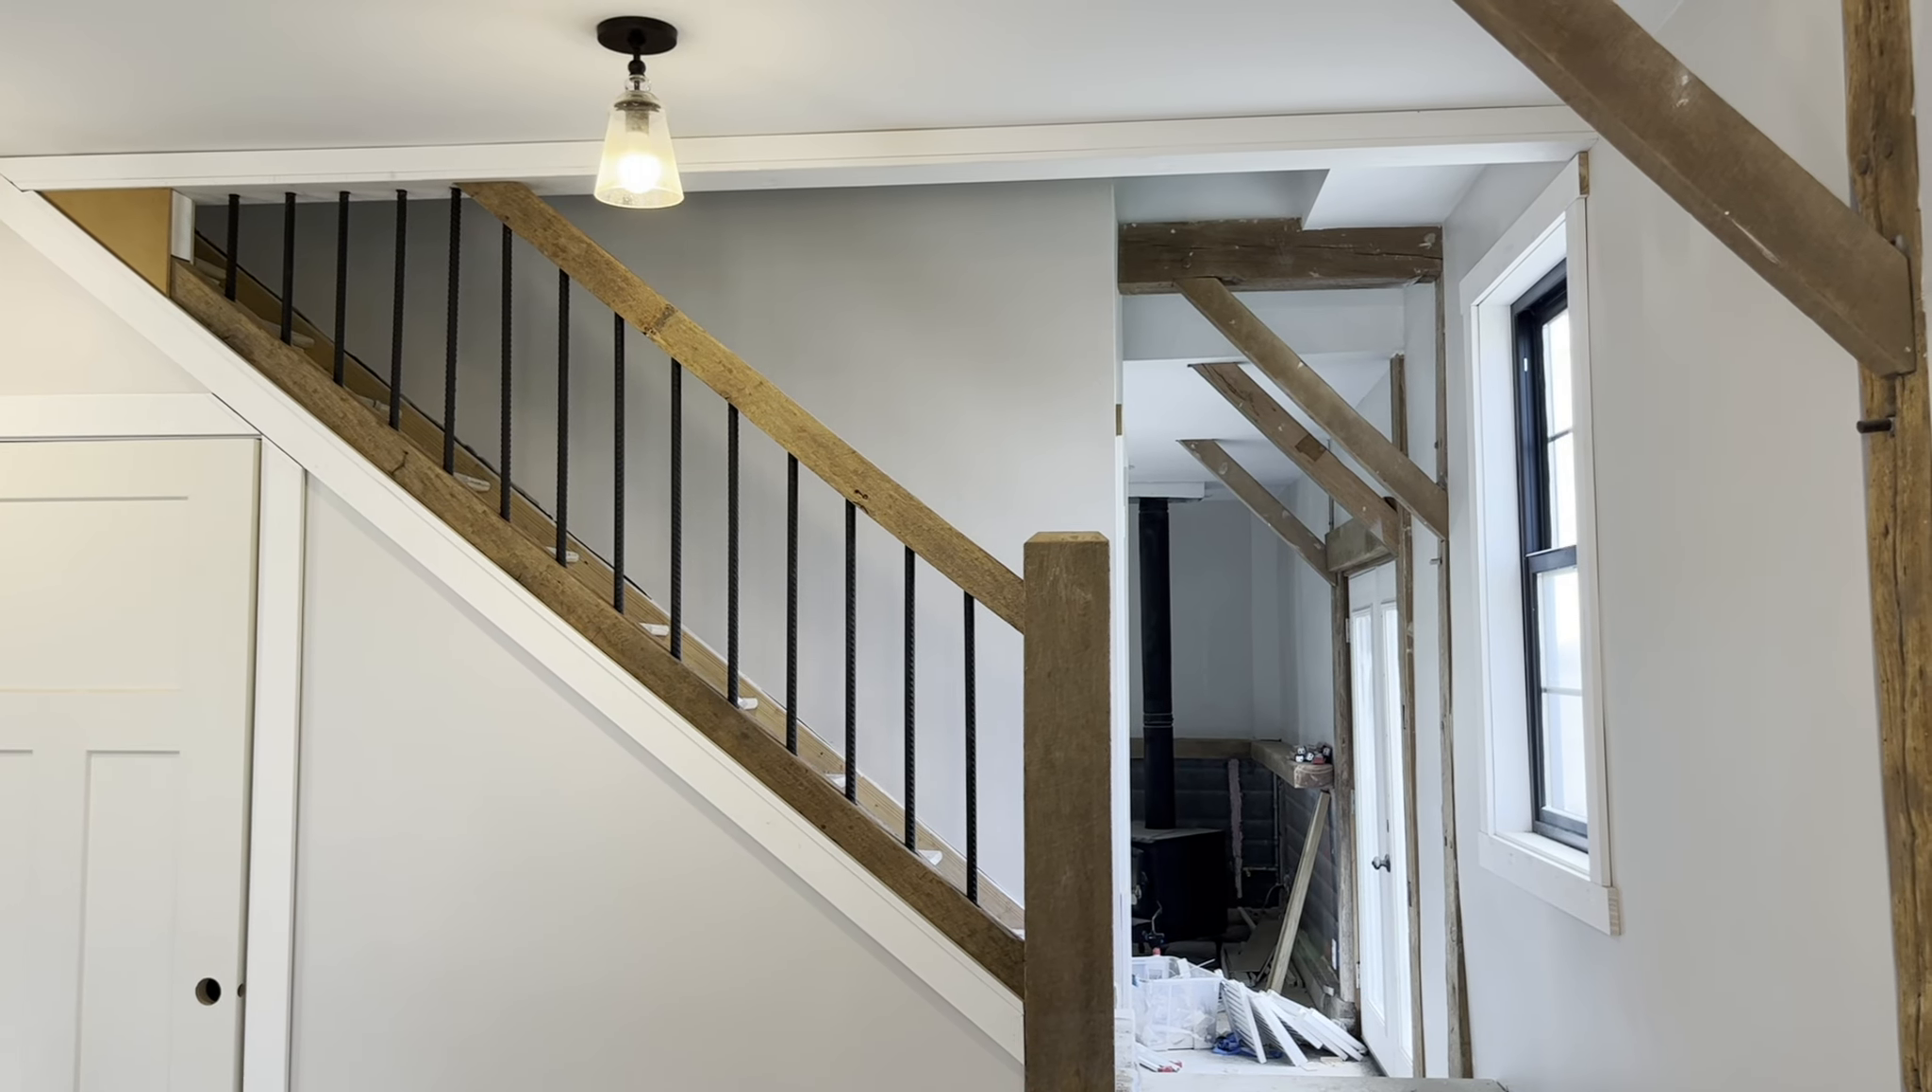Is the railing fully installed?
Yes.